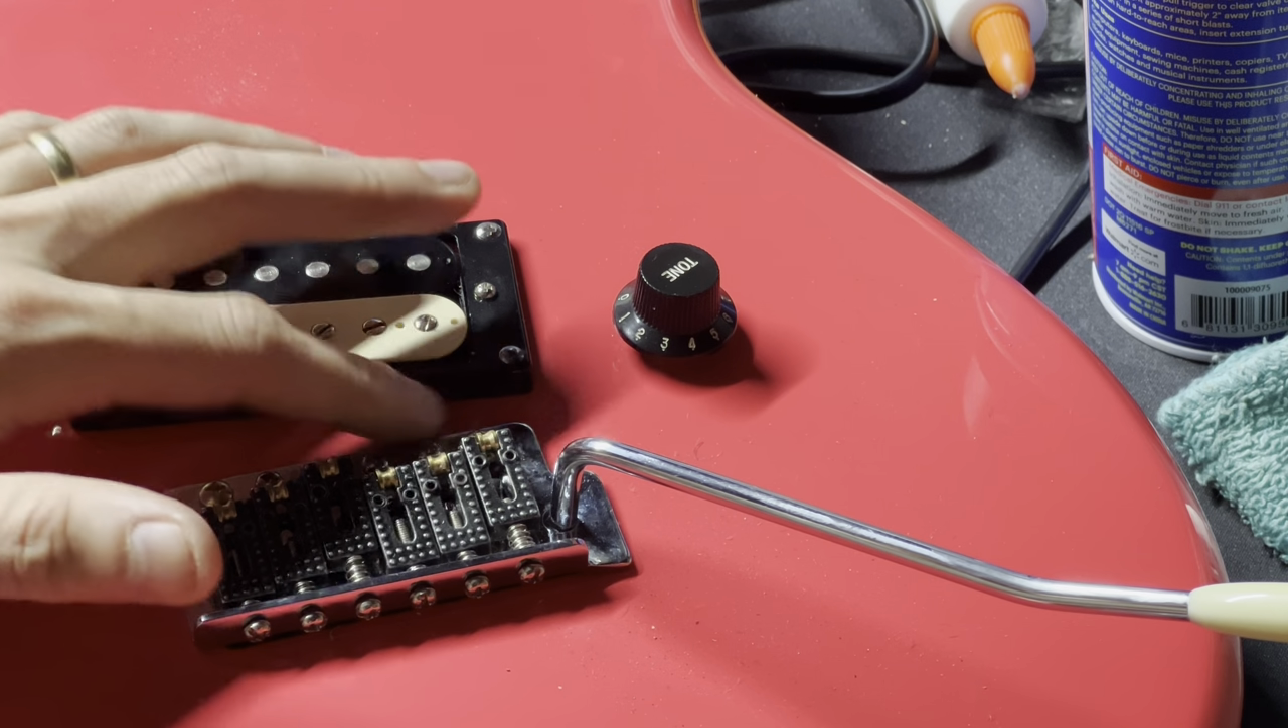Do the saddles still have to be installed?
No.